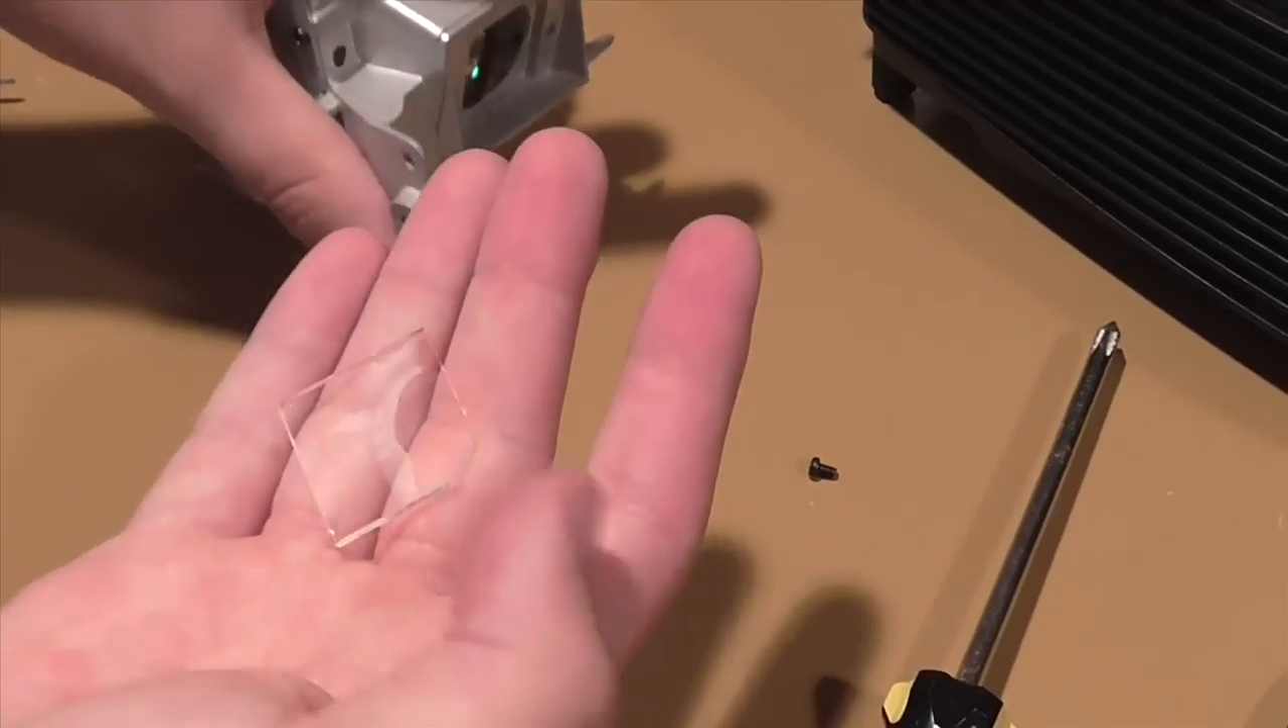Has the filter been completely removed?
Yes.